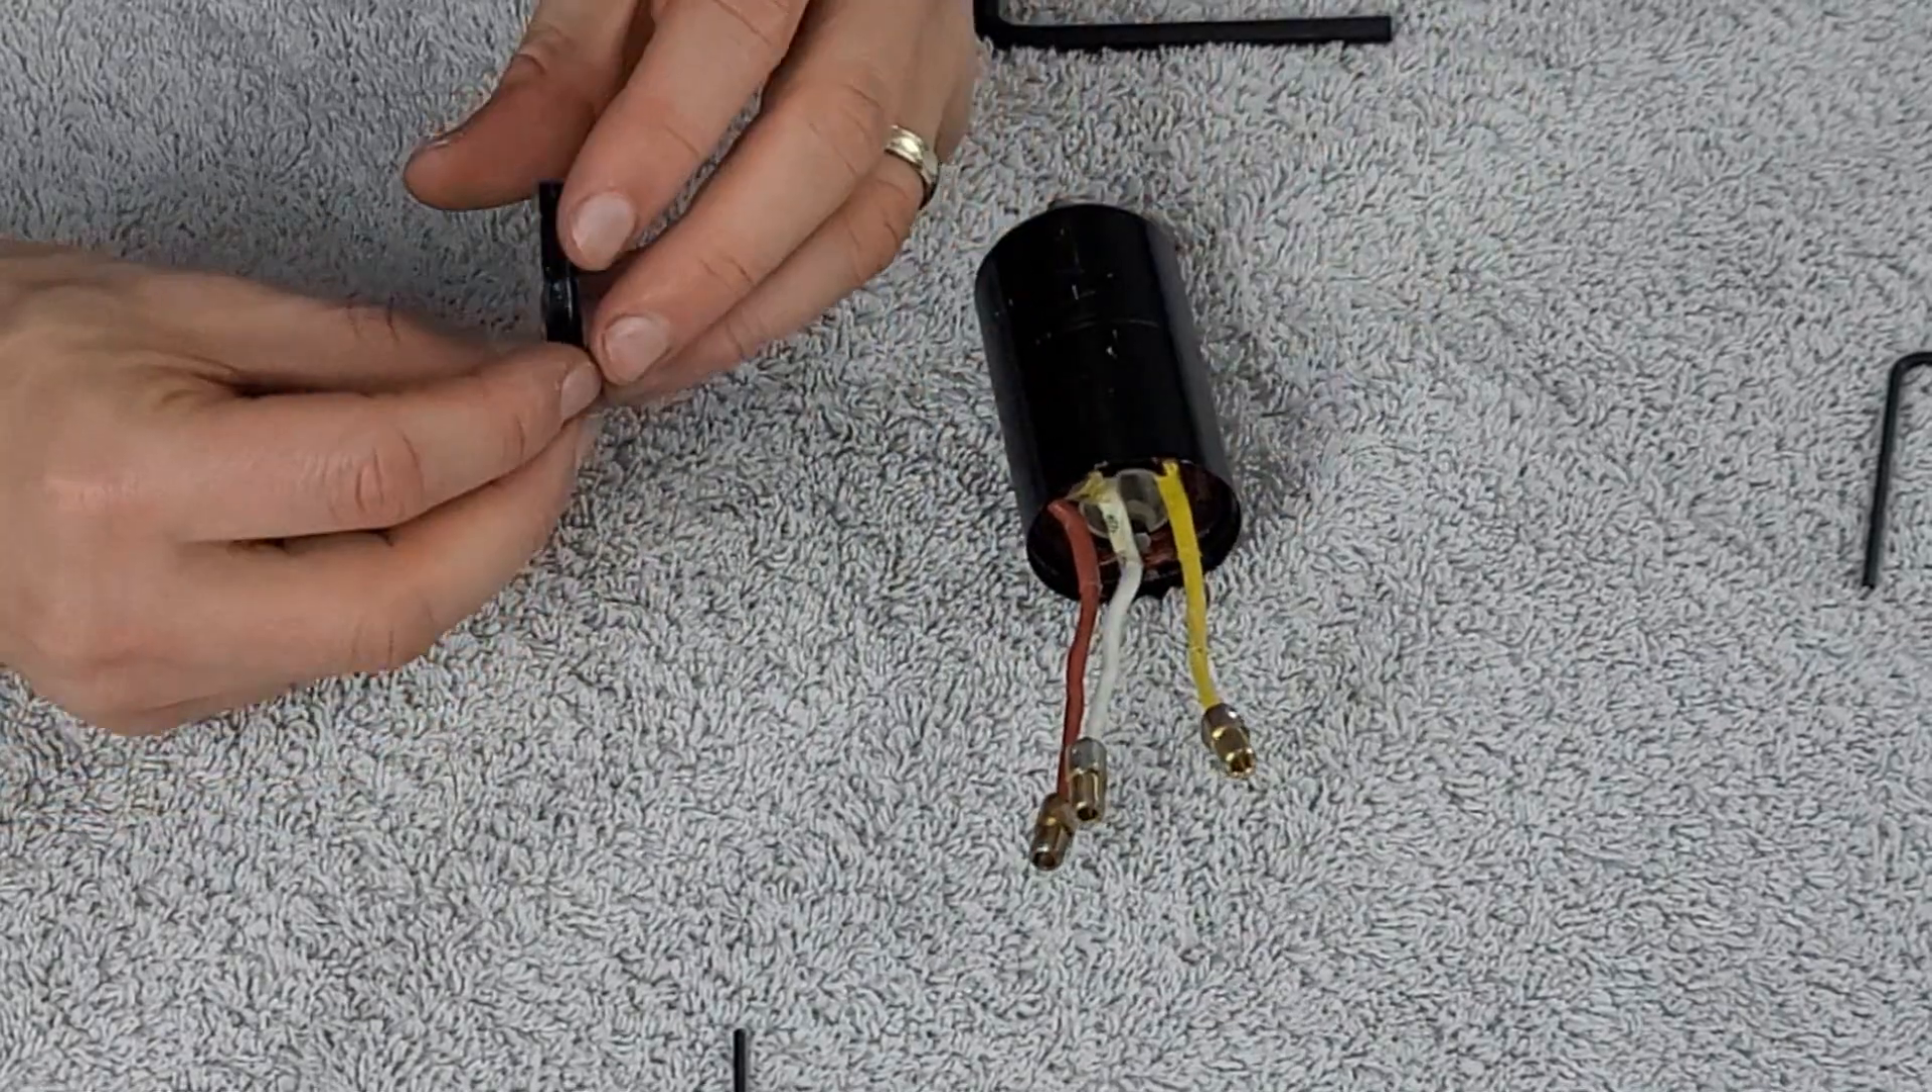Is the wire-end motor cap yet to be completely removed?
No.